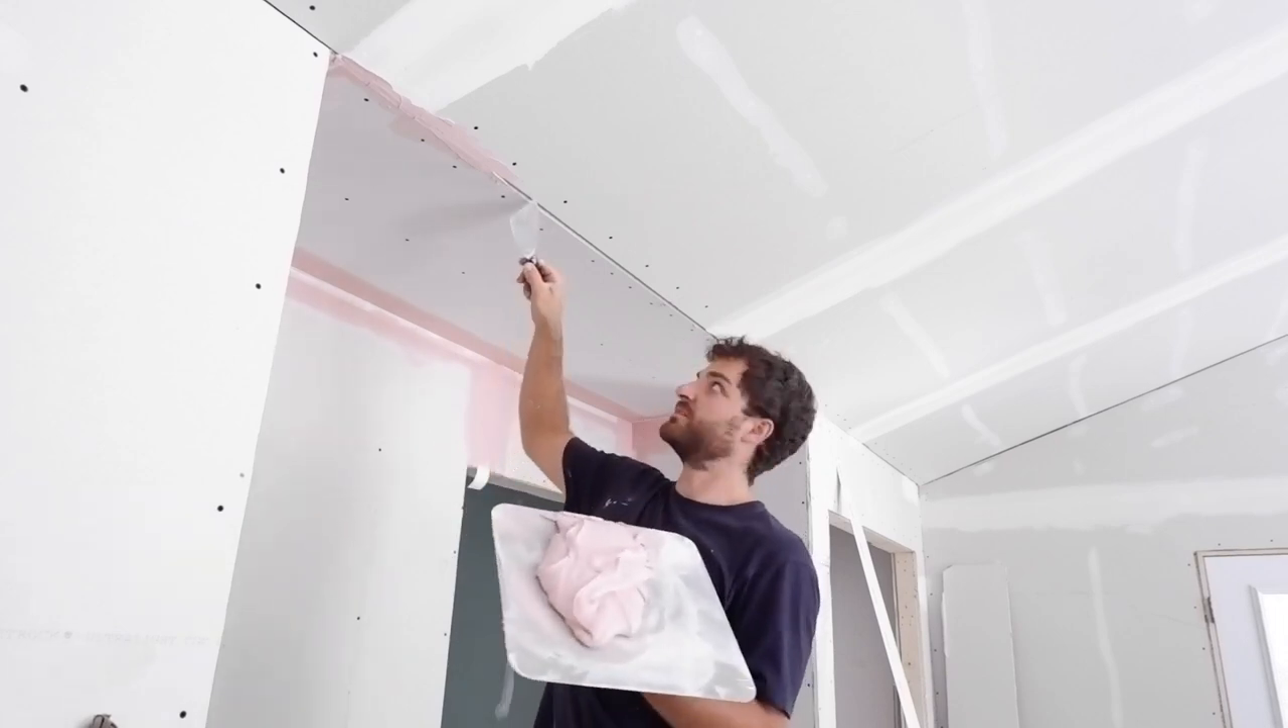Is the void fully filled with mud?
No.